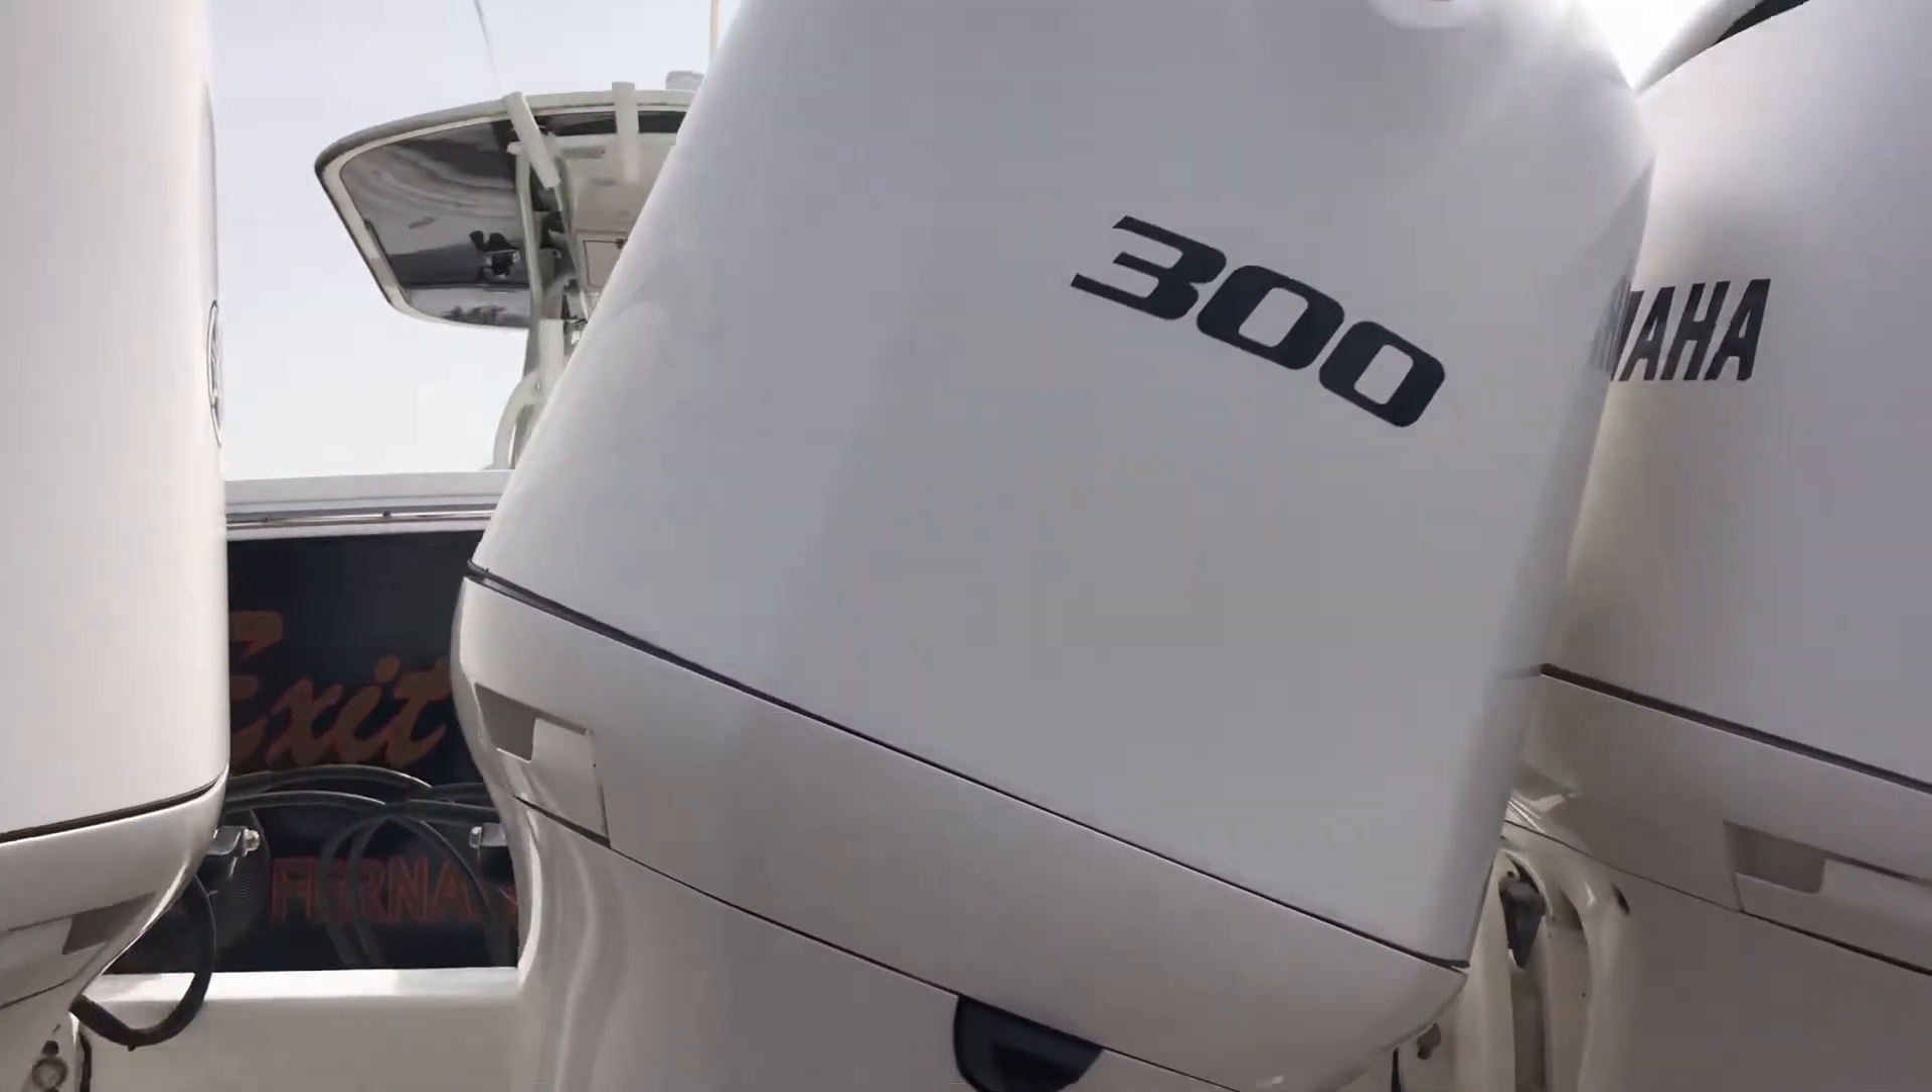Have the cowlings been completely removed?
No.